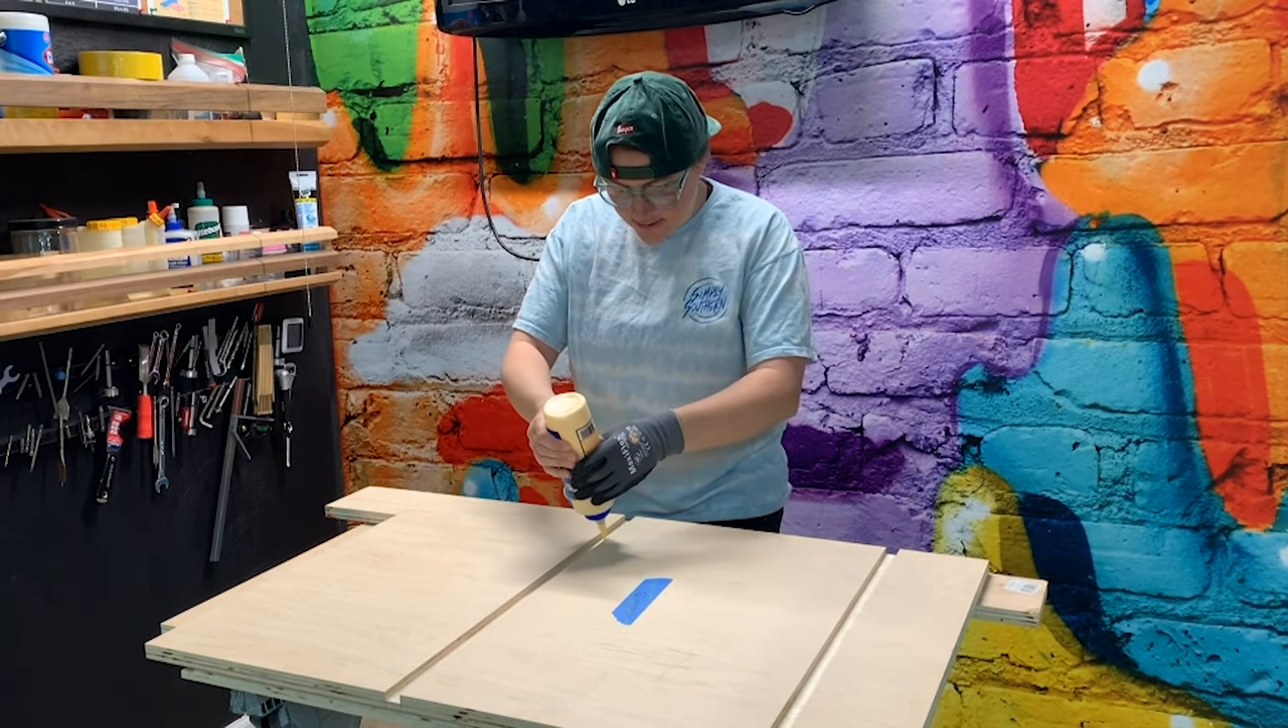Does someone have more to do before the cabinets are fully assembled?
Yes.